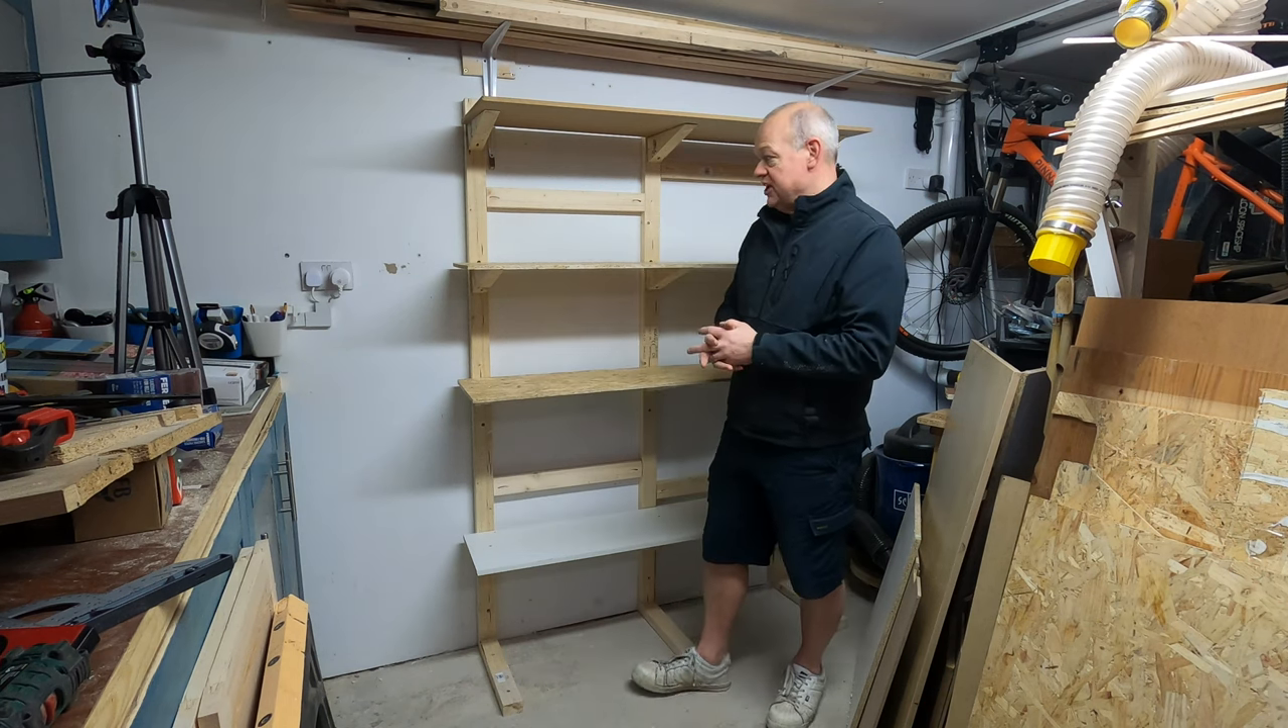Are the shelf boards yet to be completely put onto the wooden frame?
No.